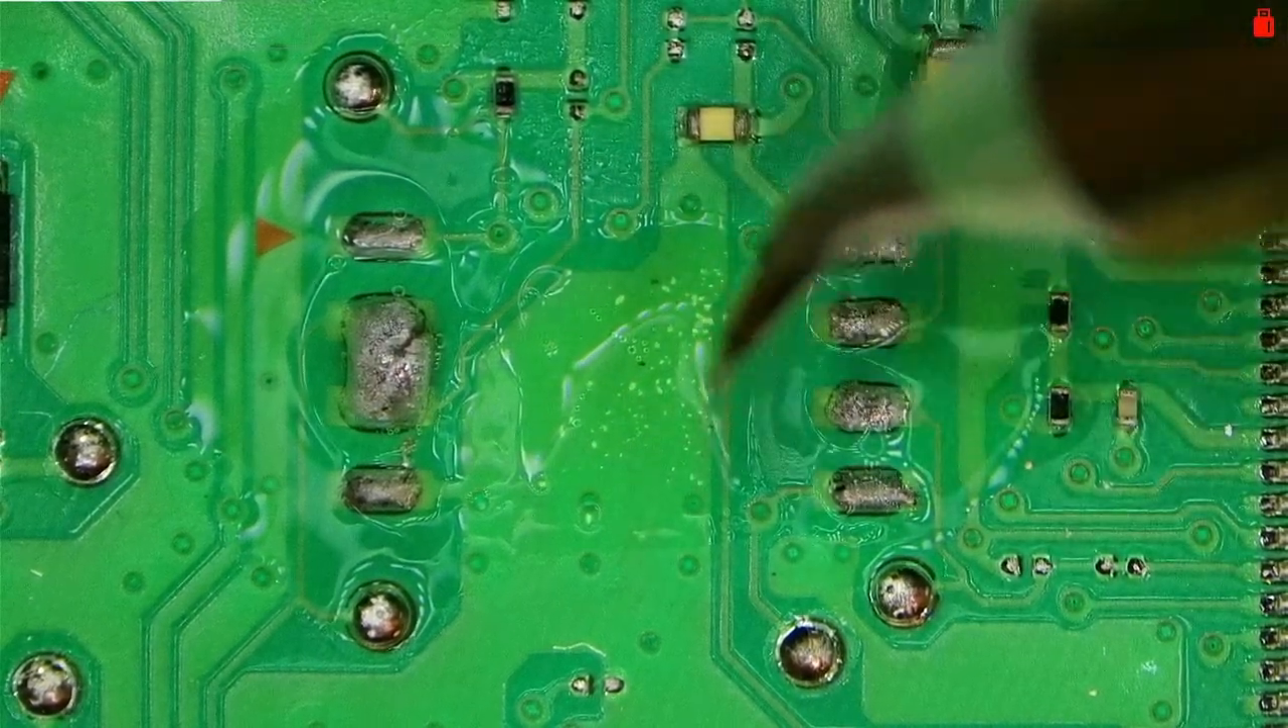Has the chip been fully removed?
Yes.